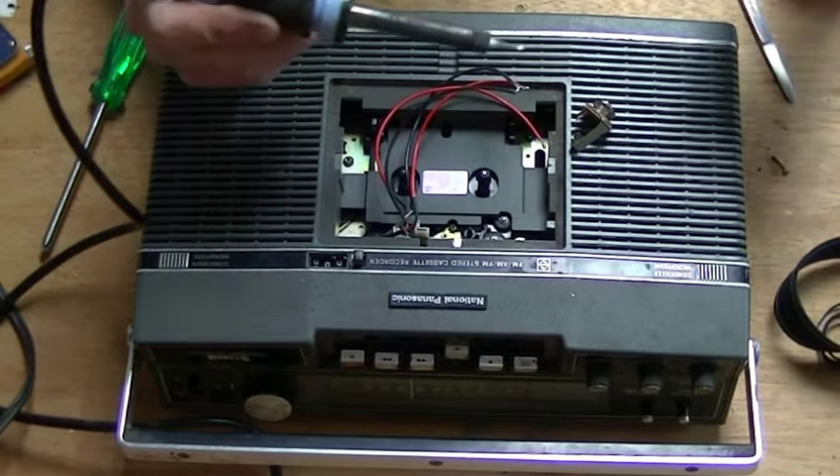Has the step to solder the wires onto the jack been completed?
No.